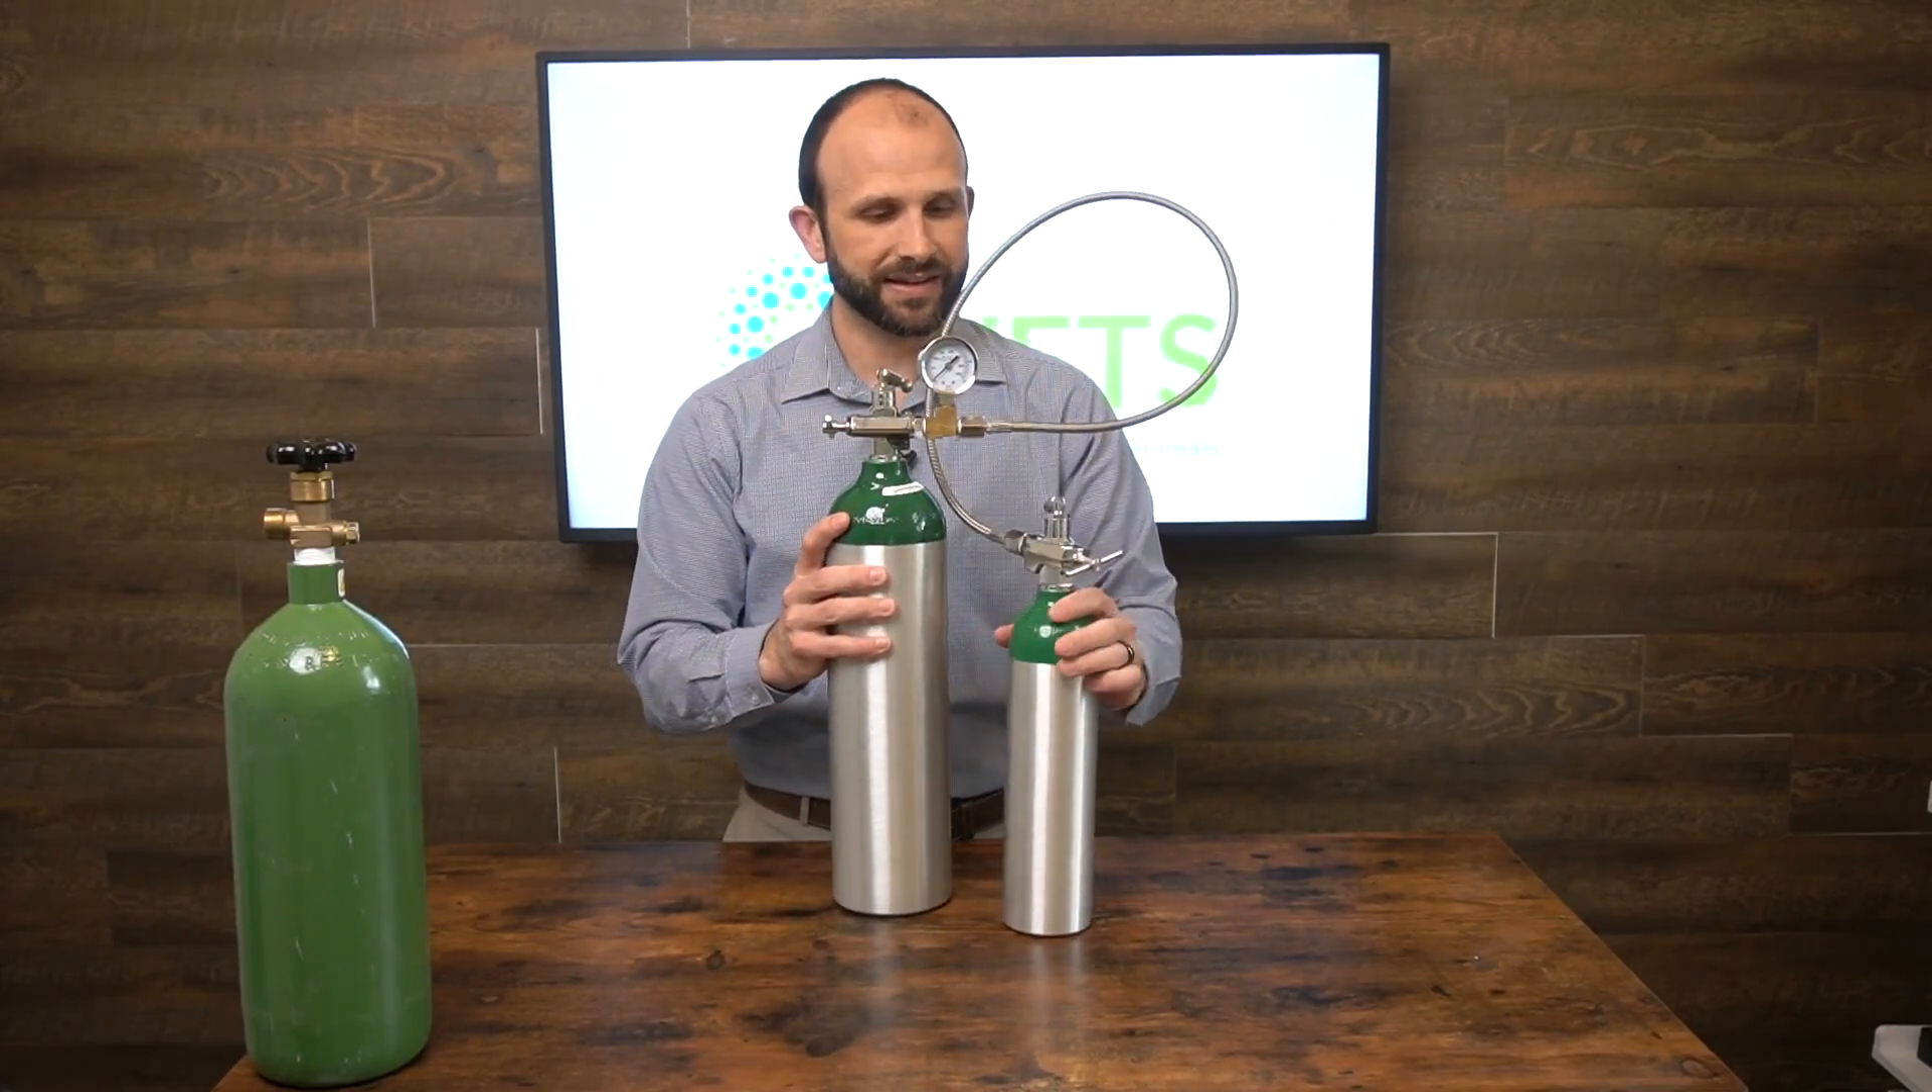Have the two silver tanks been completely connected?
Yes.